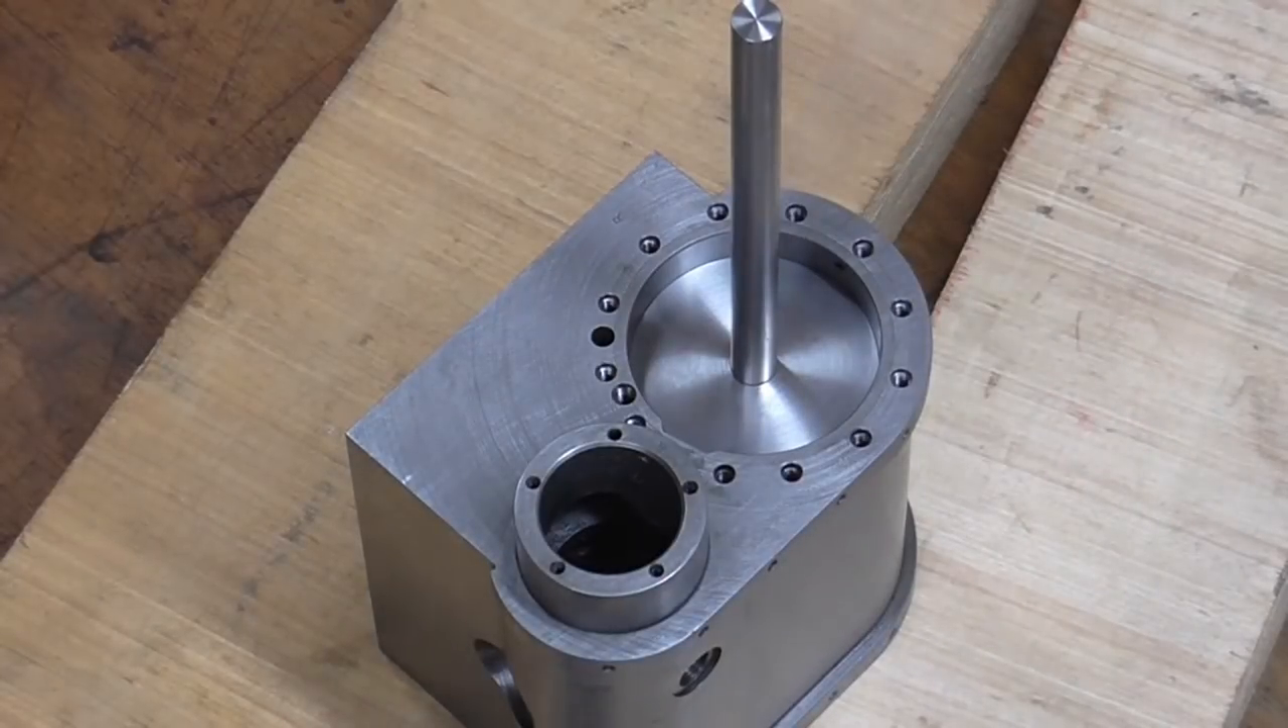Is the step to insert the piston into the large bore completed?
Yes.